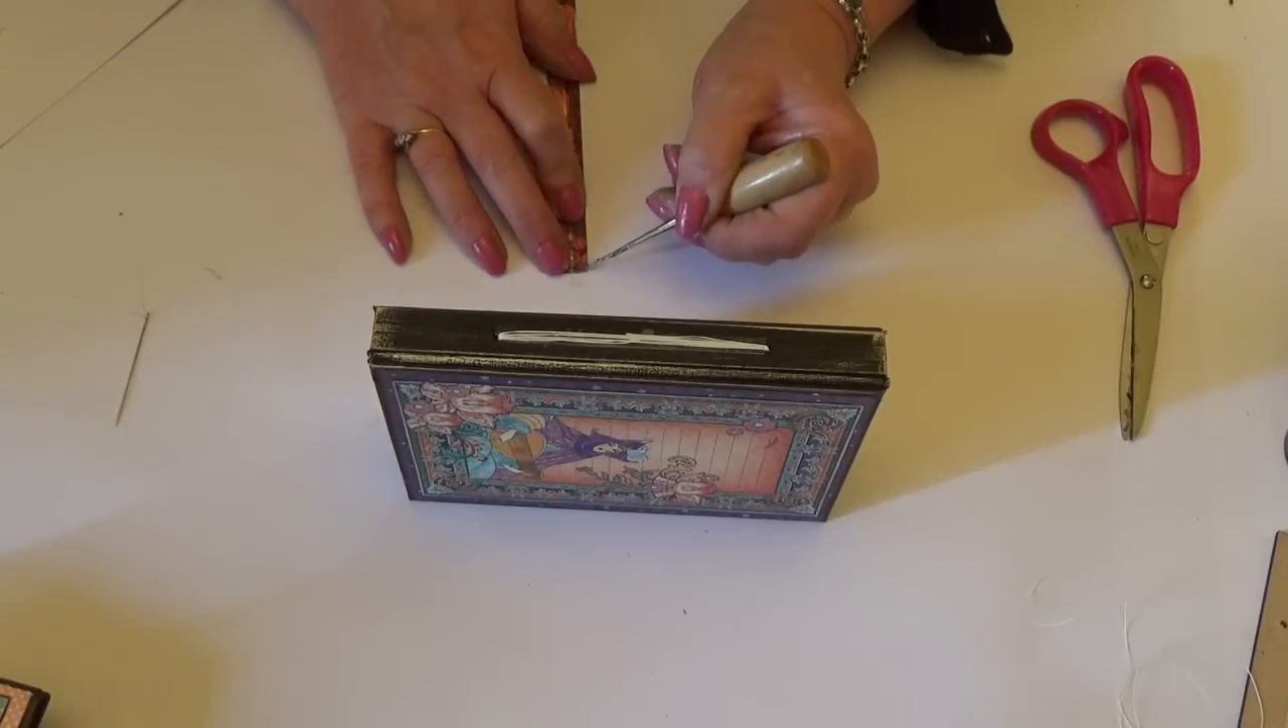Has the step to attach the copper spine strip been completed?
No.